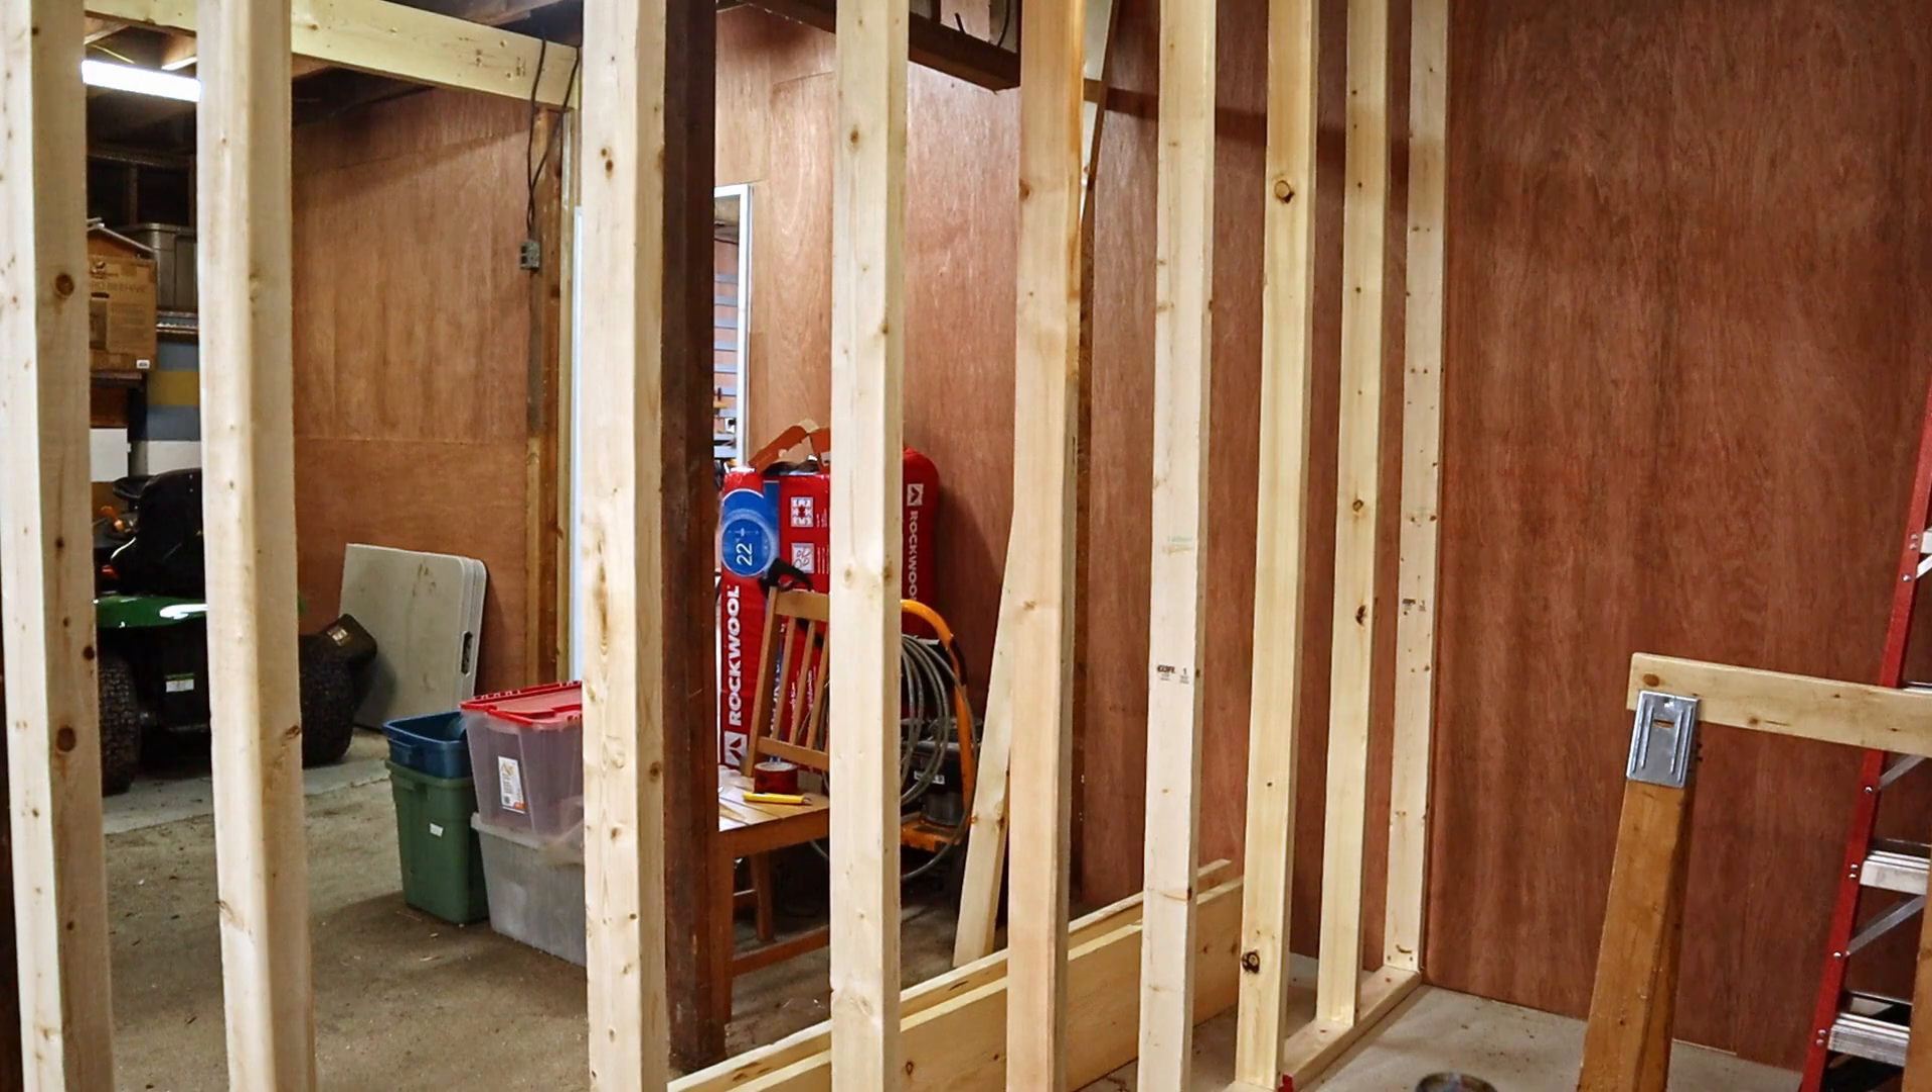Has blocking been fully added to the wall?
No.